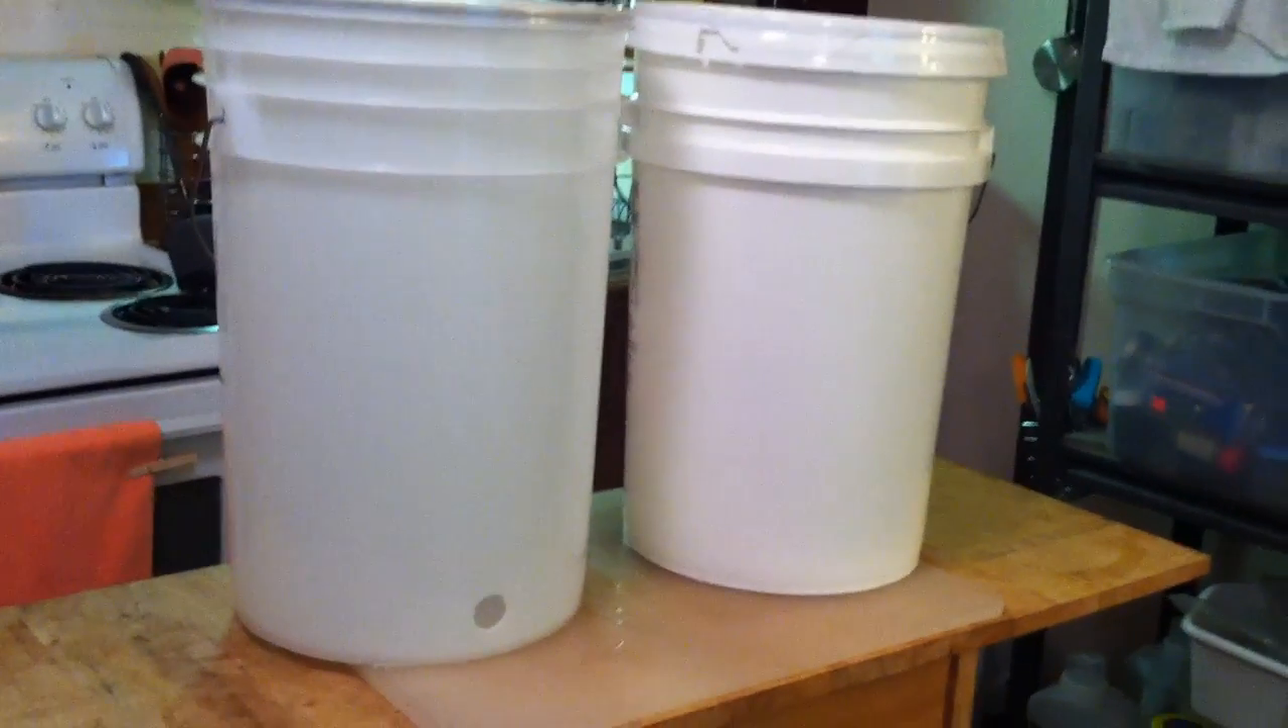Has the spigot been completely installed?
No.